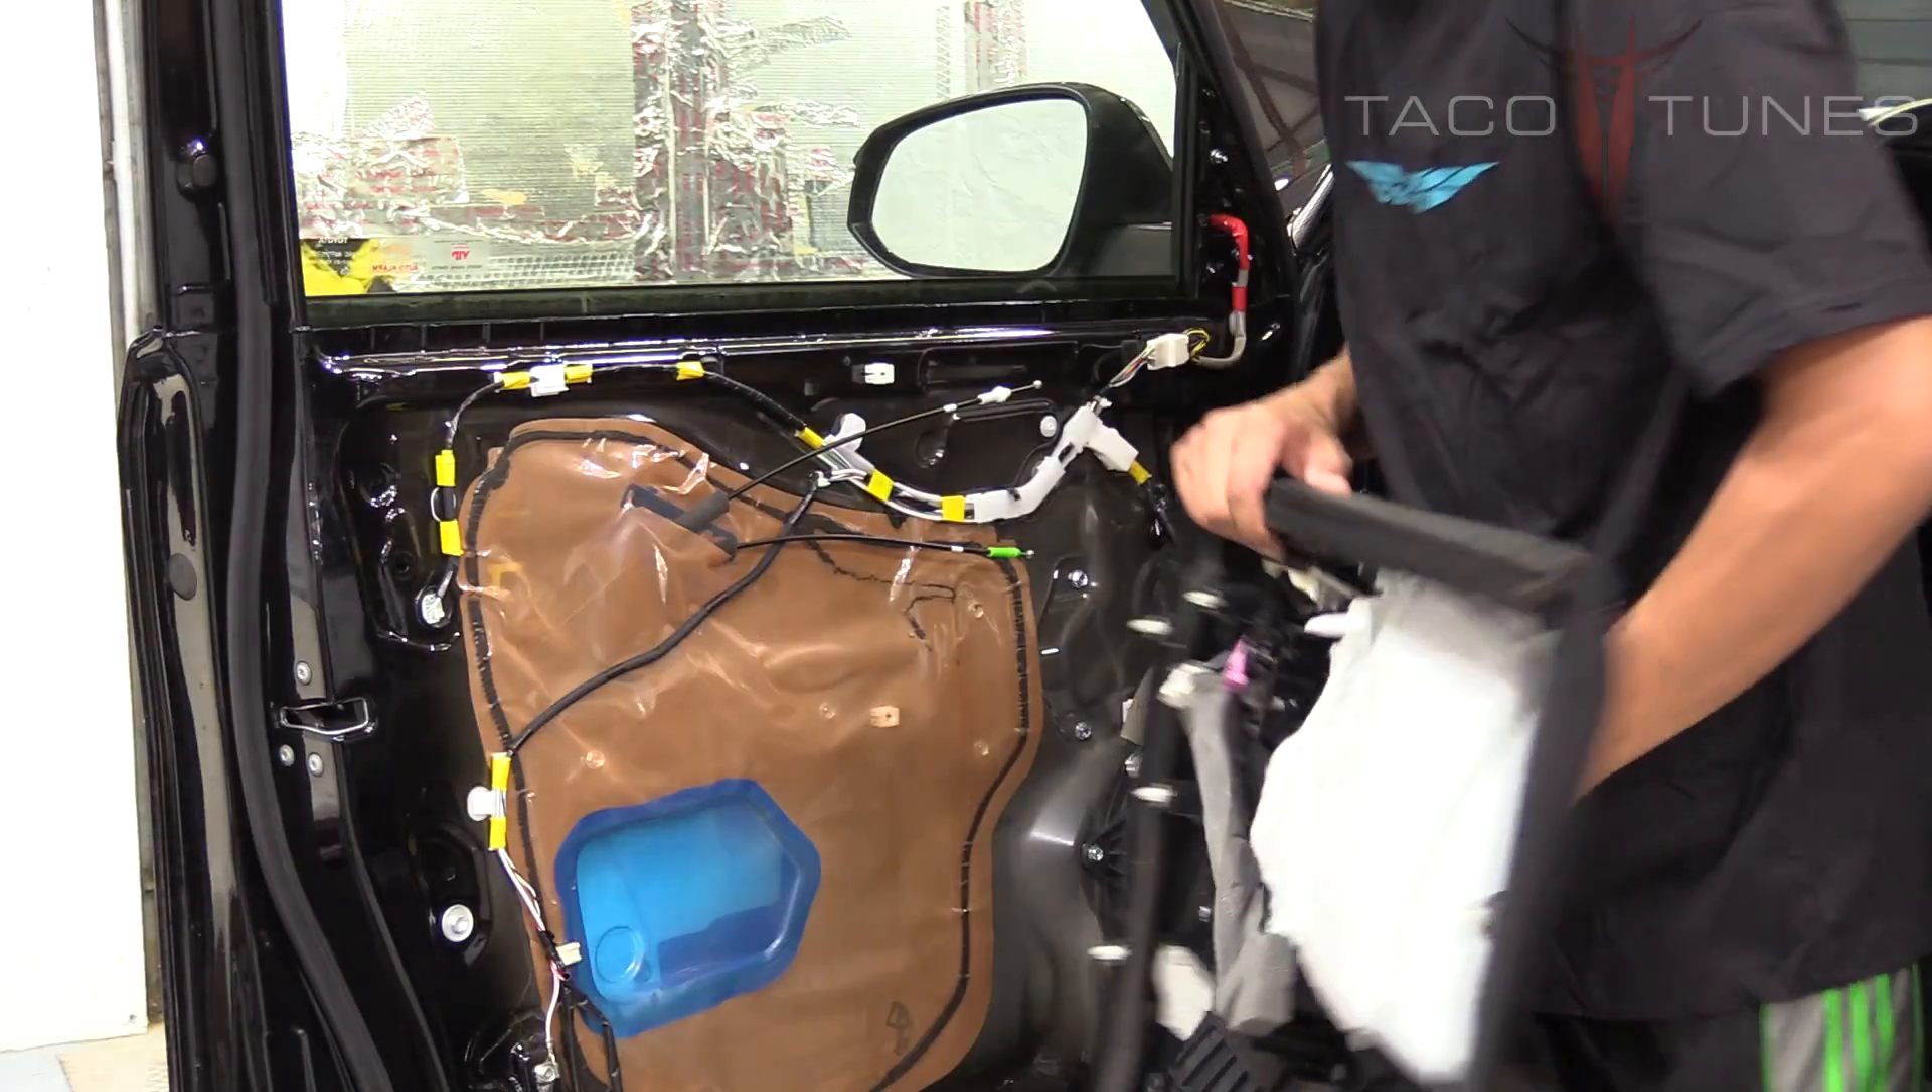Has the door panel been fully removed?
Yes.